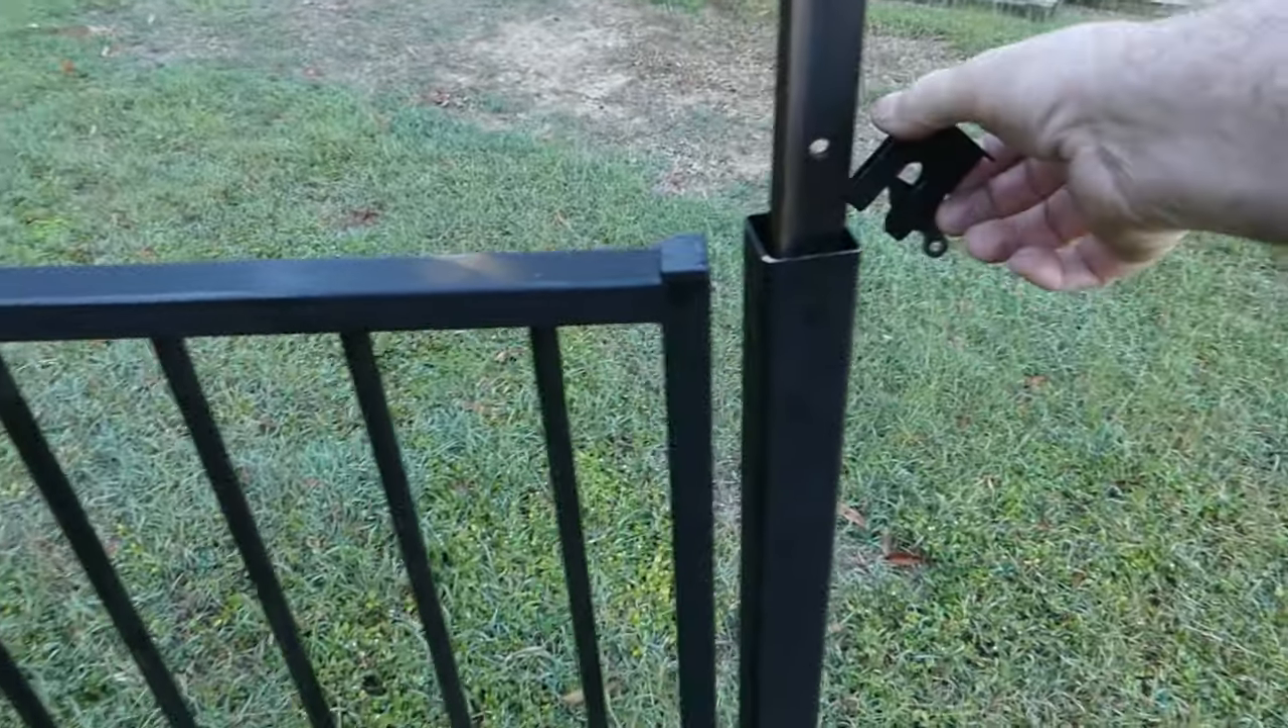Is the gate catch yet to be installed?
Yes.